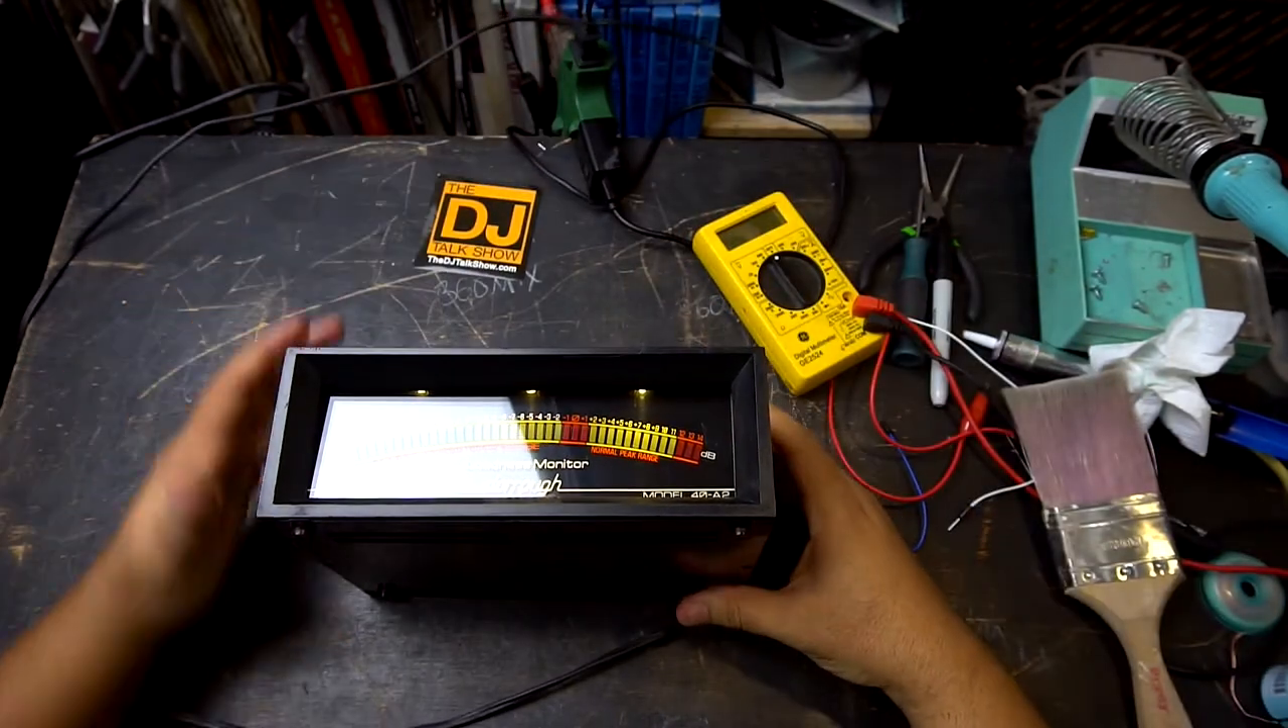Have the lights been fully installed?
Yes.